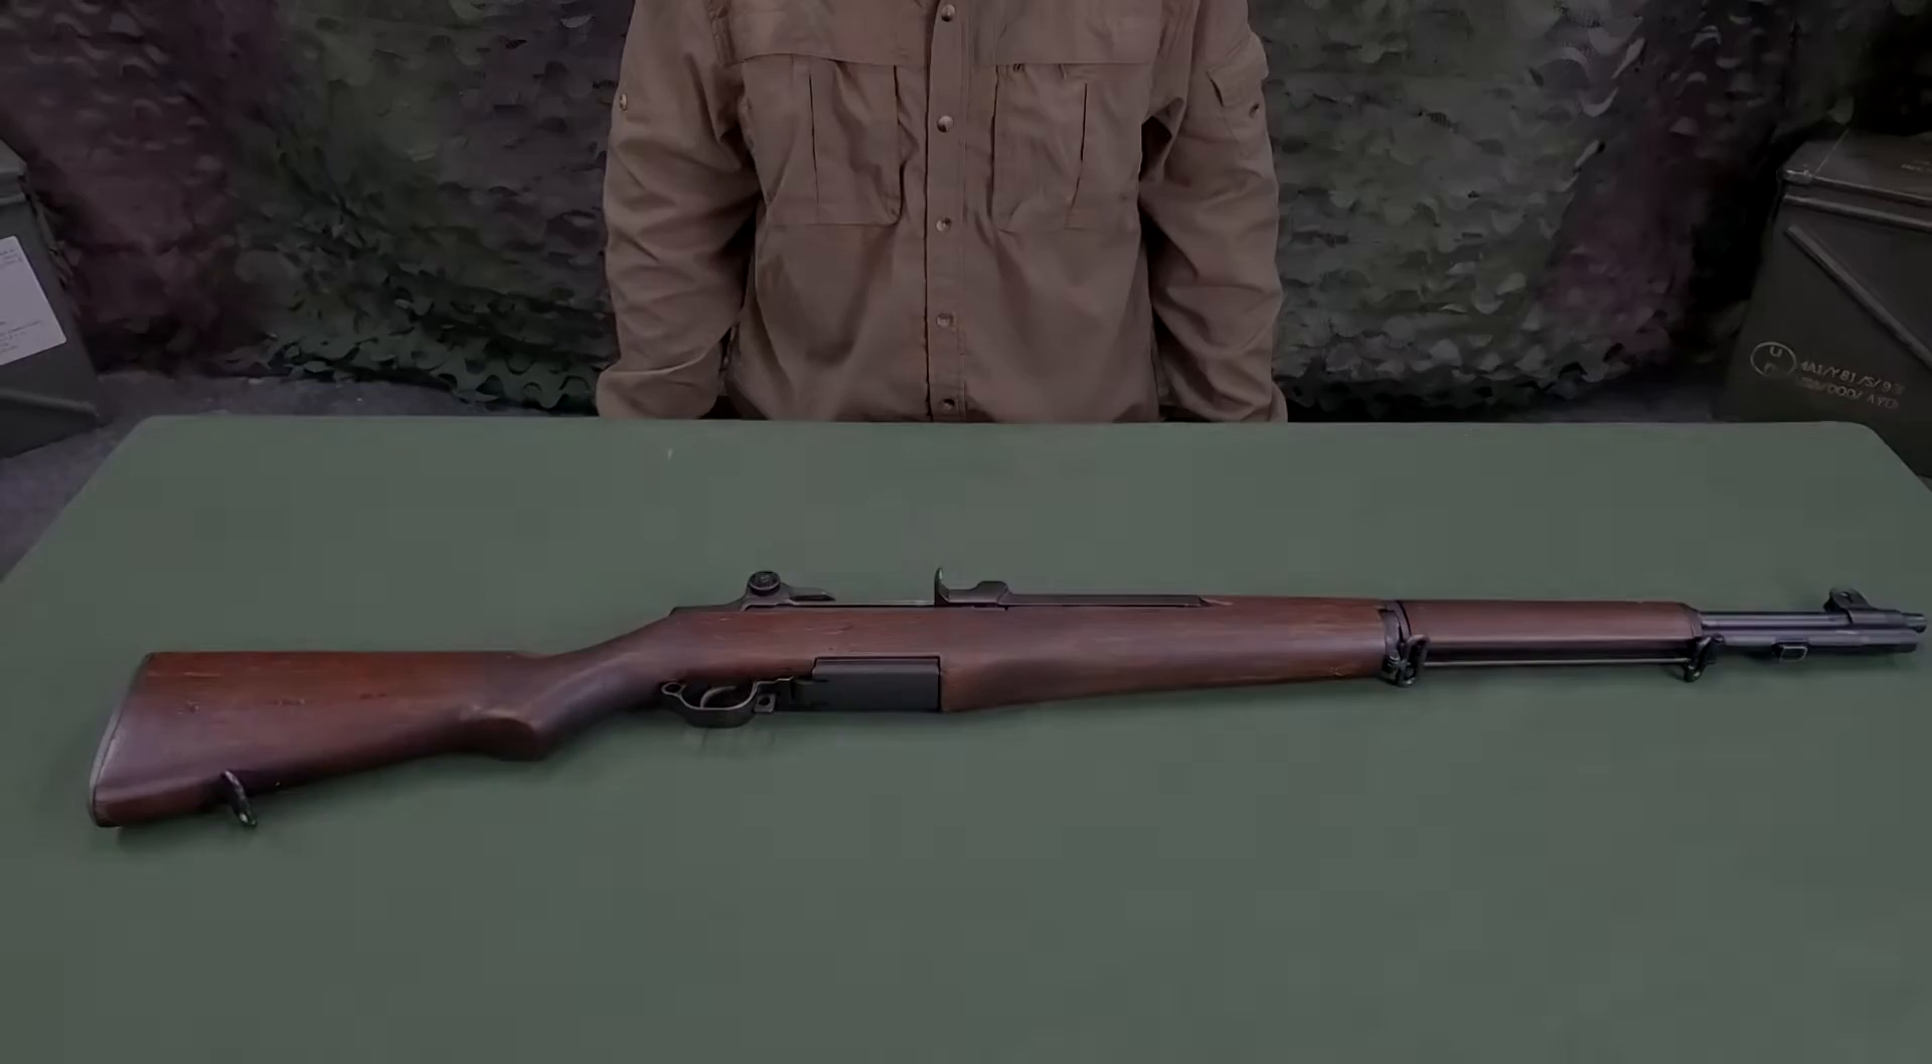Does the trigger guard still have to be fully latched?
No.